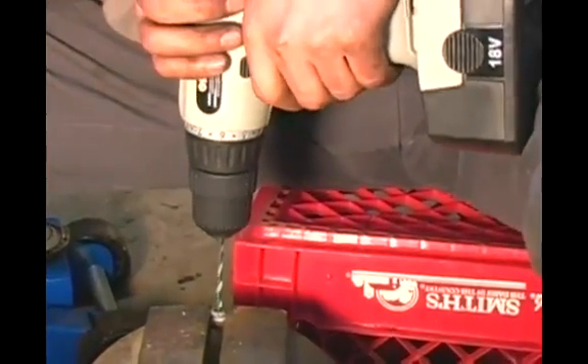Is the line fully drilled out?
No.